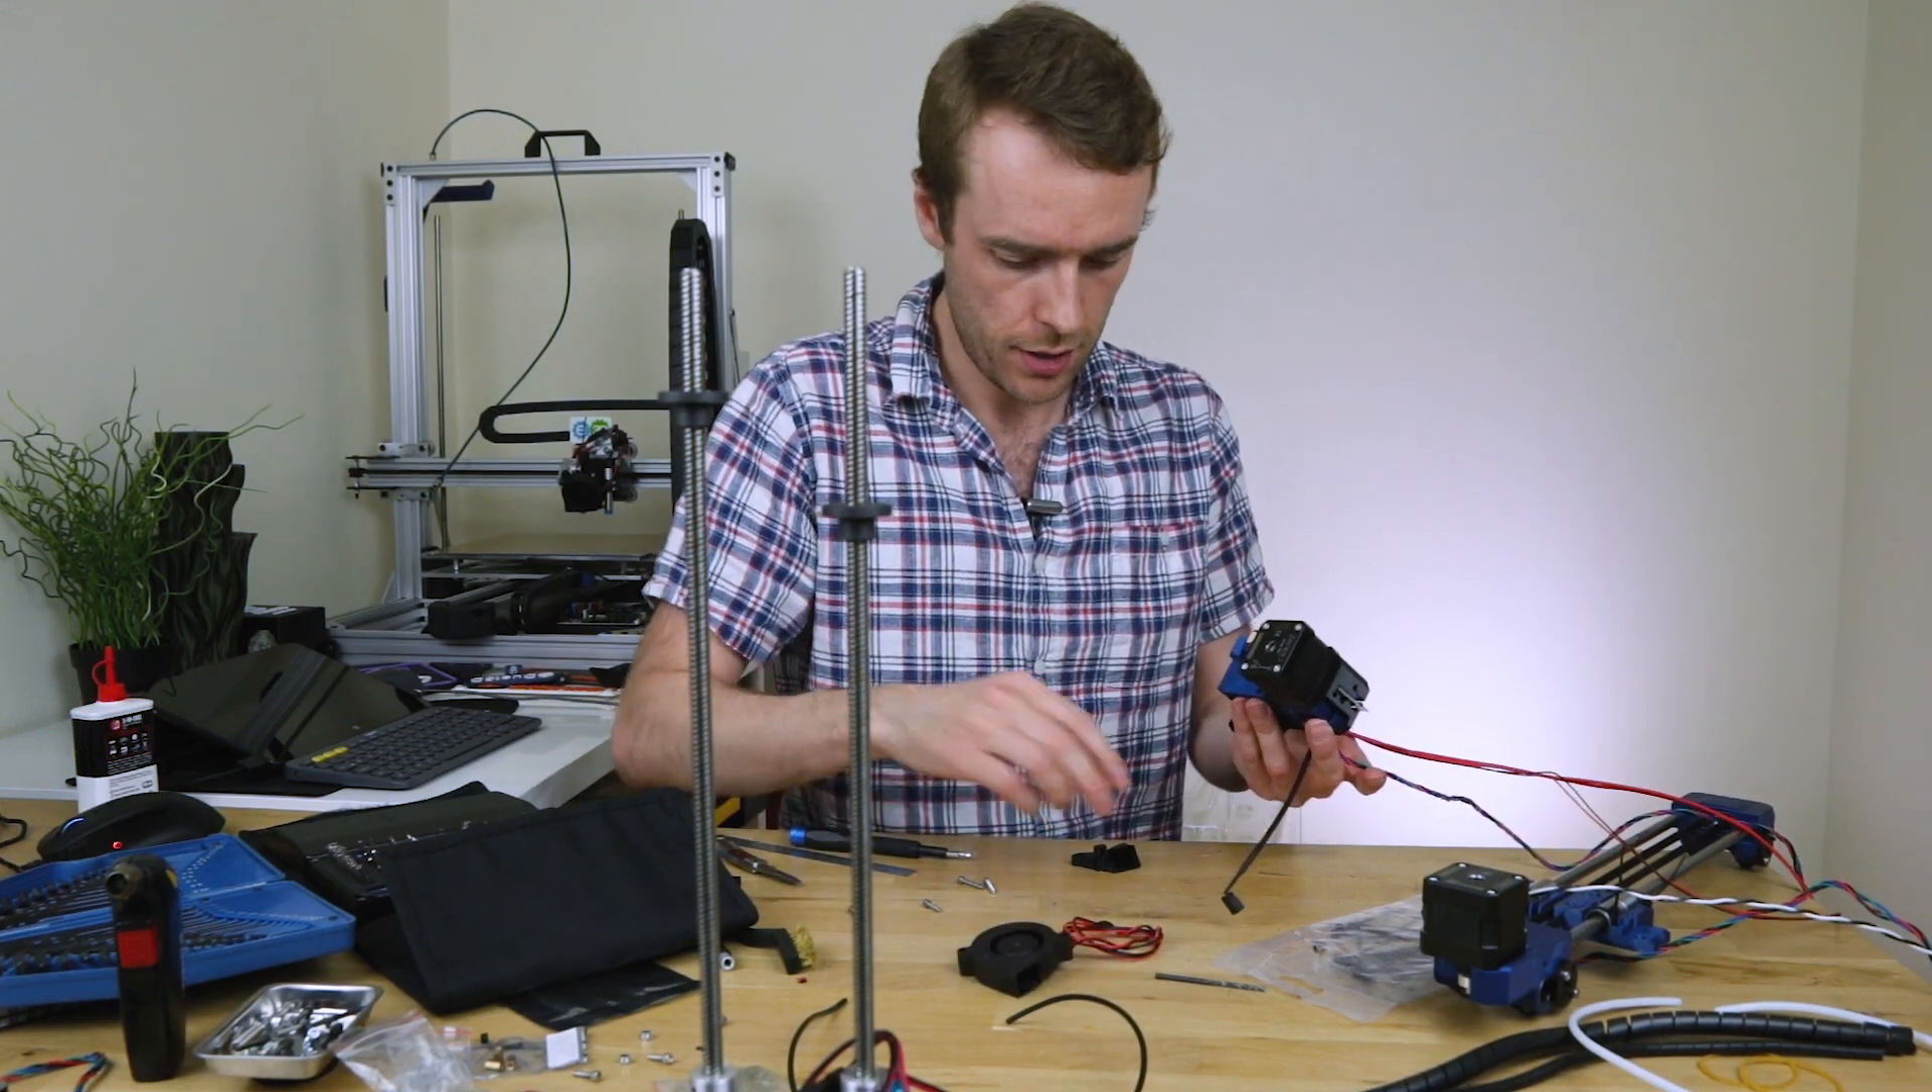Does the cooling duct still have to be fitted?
Yes.